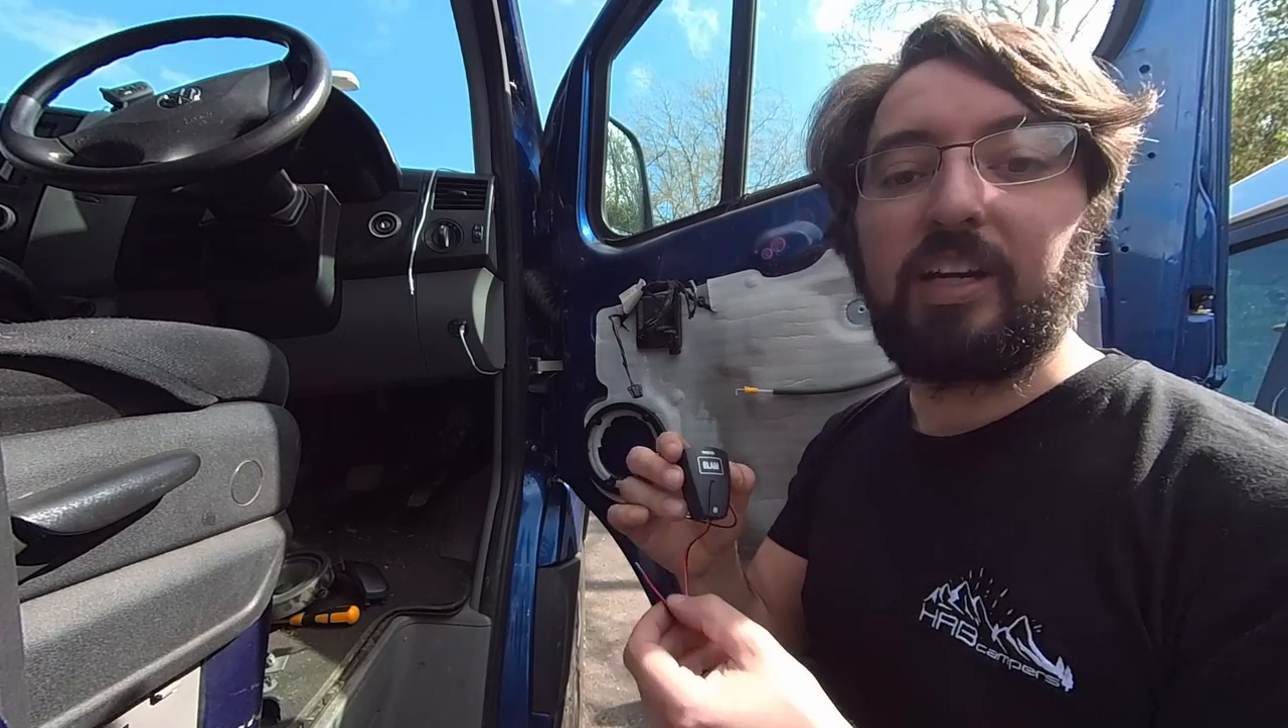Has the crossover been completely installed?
No.